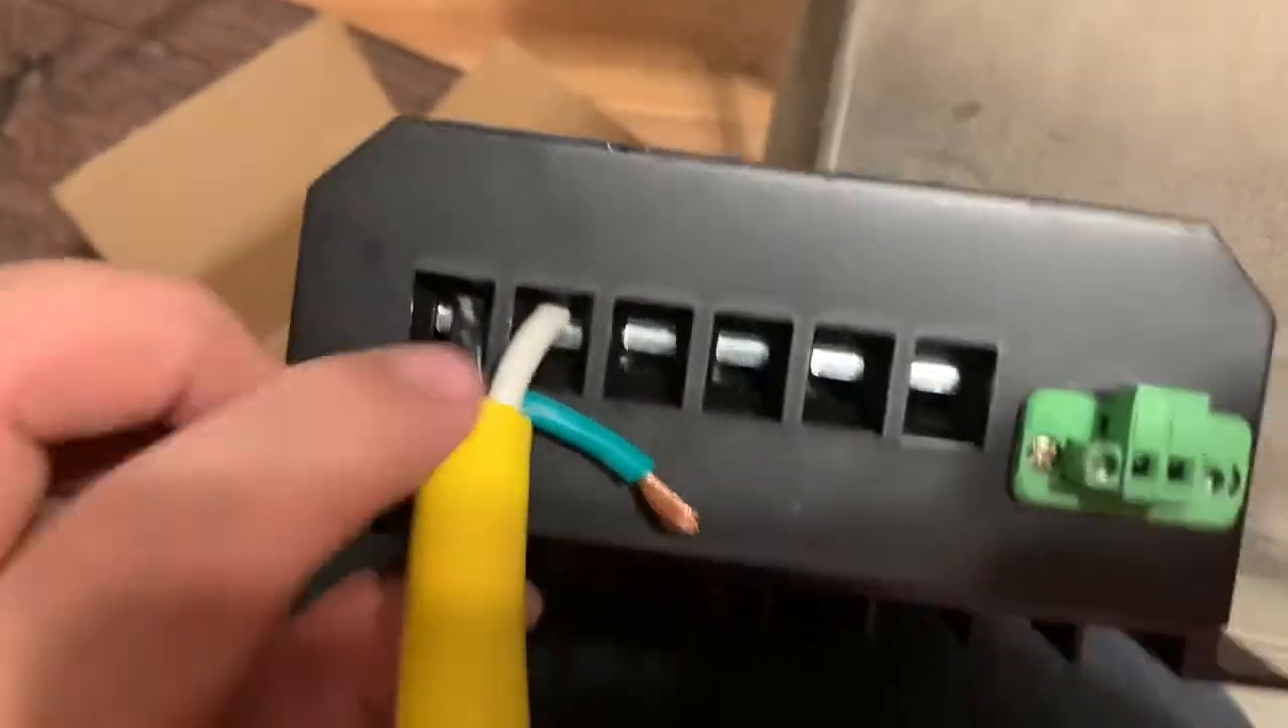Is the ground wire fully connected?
No.